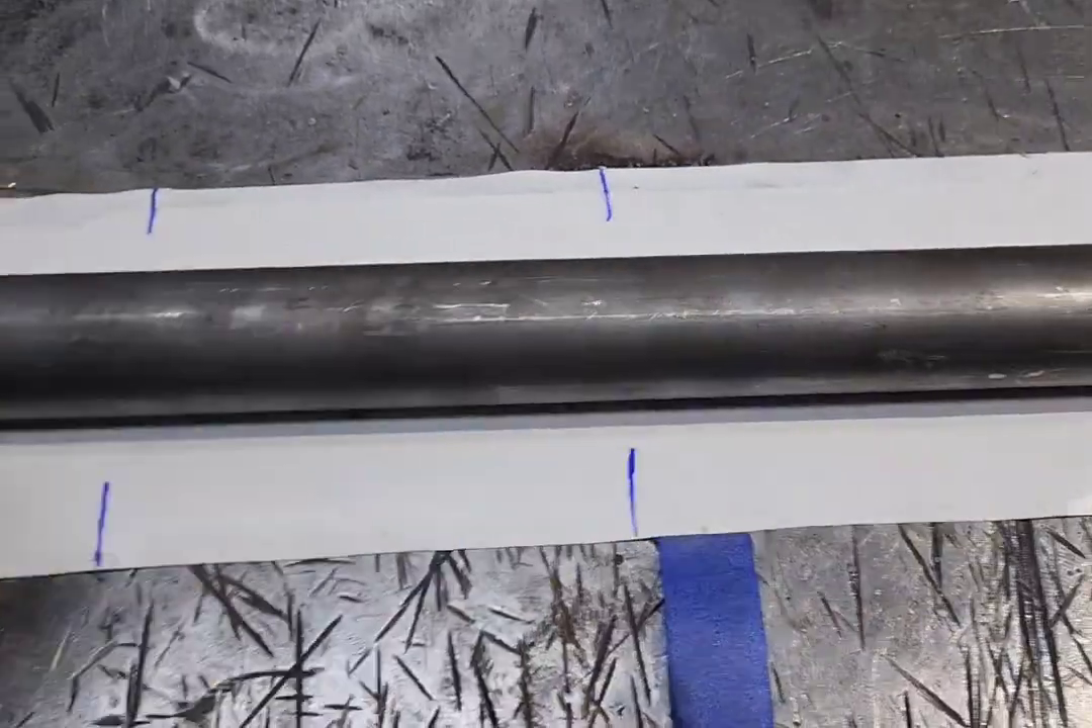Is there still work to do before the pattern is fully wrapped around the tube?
Yes.